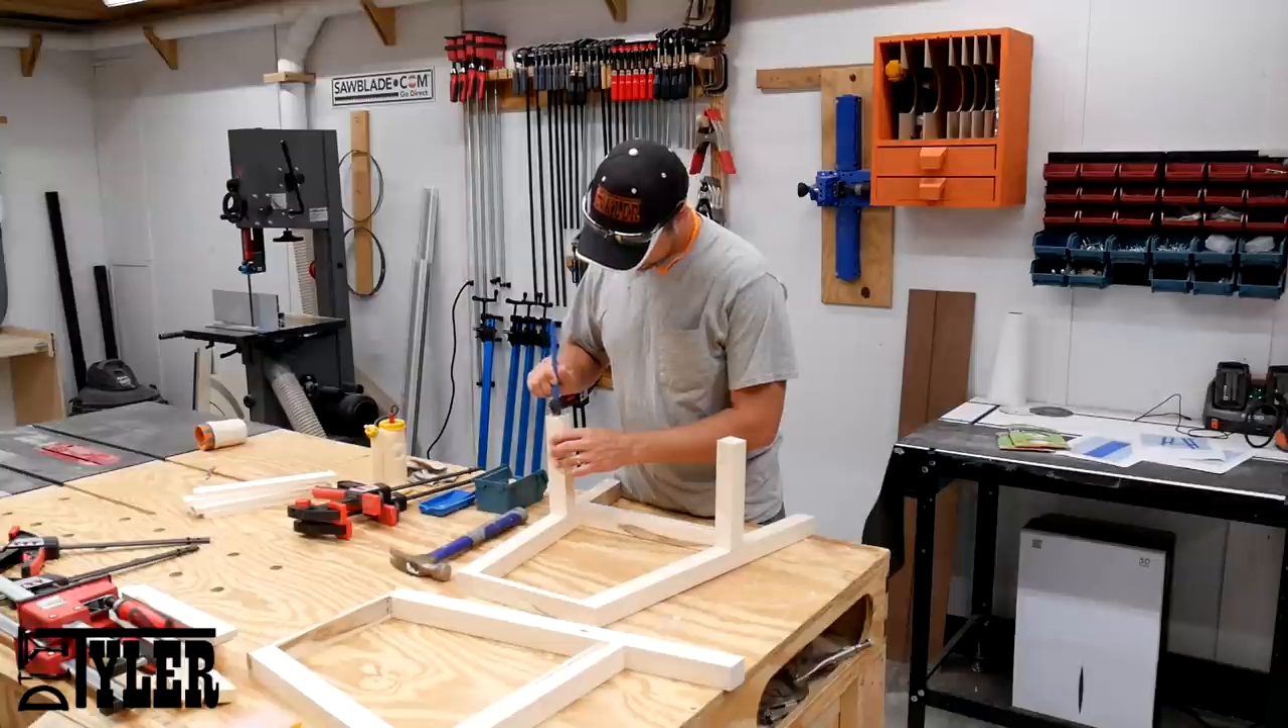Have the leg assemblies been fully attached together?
No.